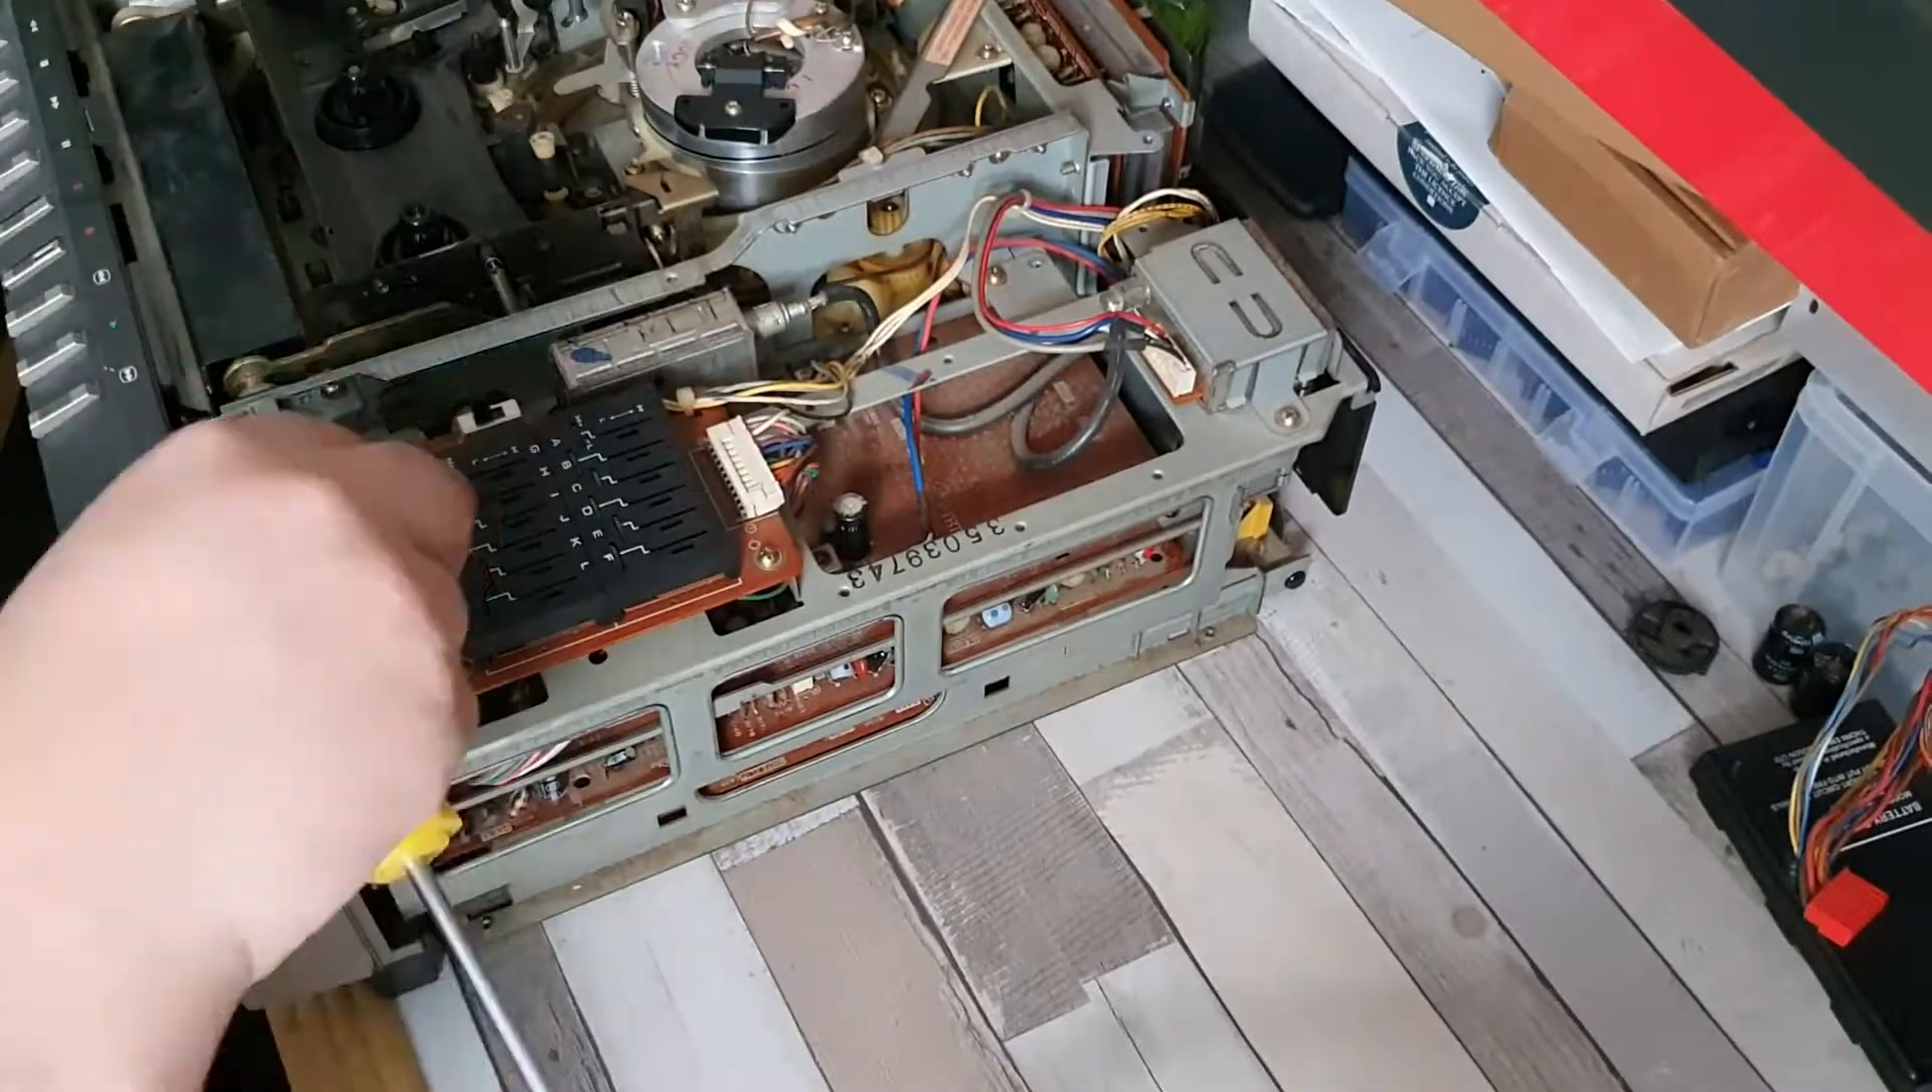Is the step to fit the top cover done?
No.